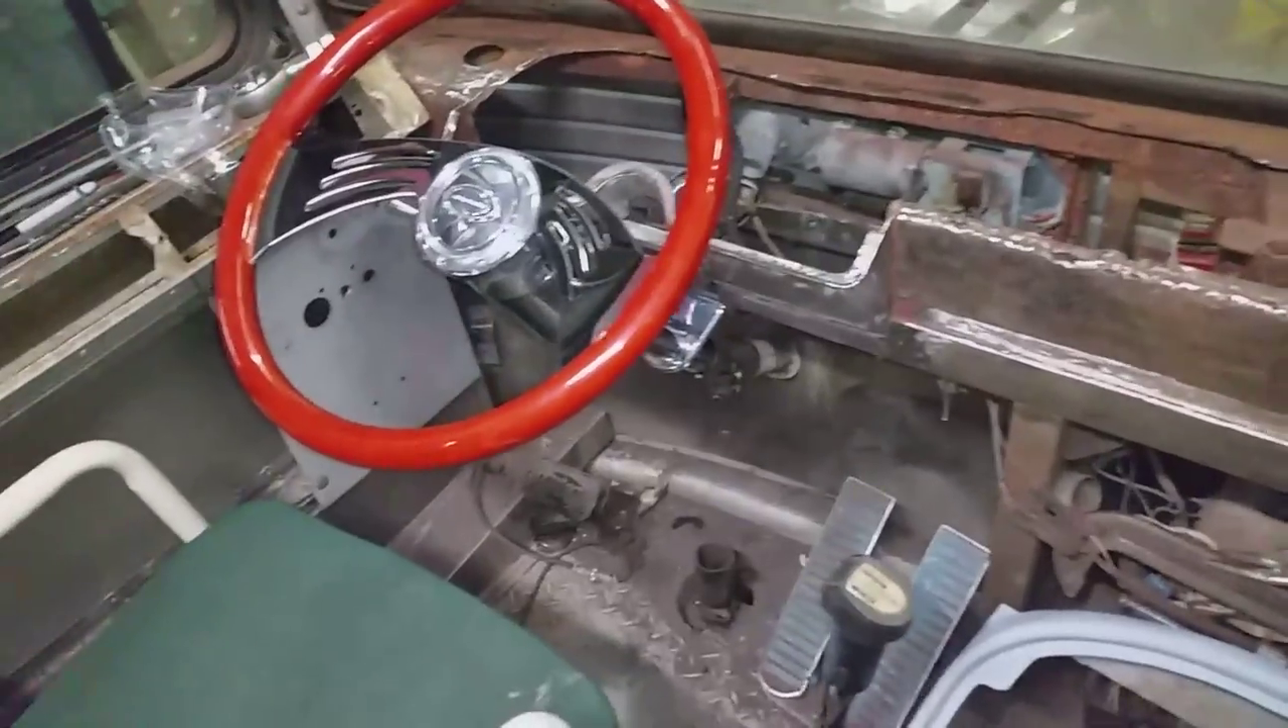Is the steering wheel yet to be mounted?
No.